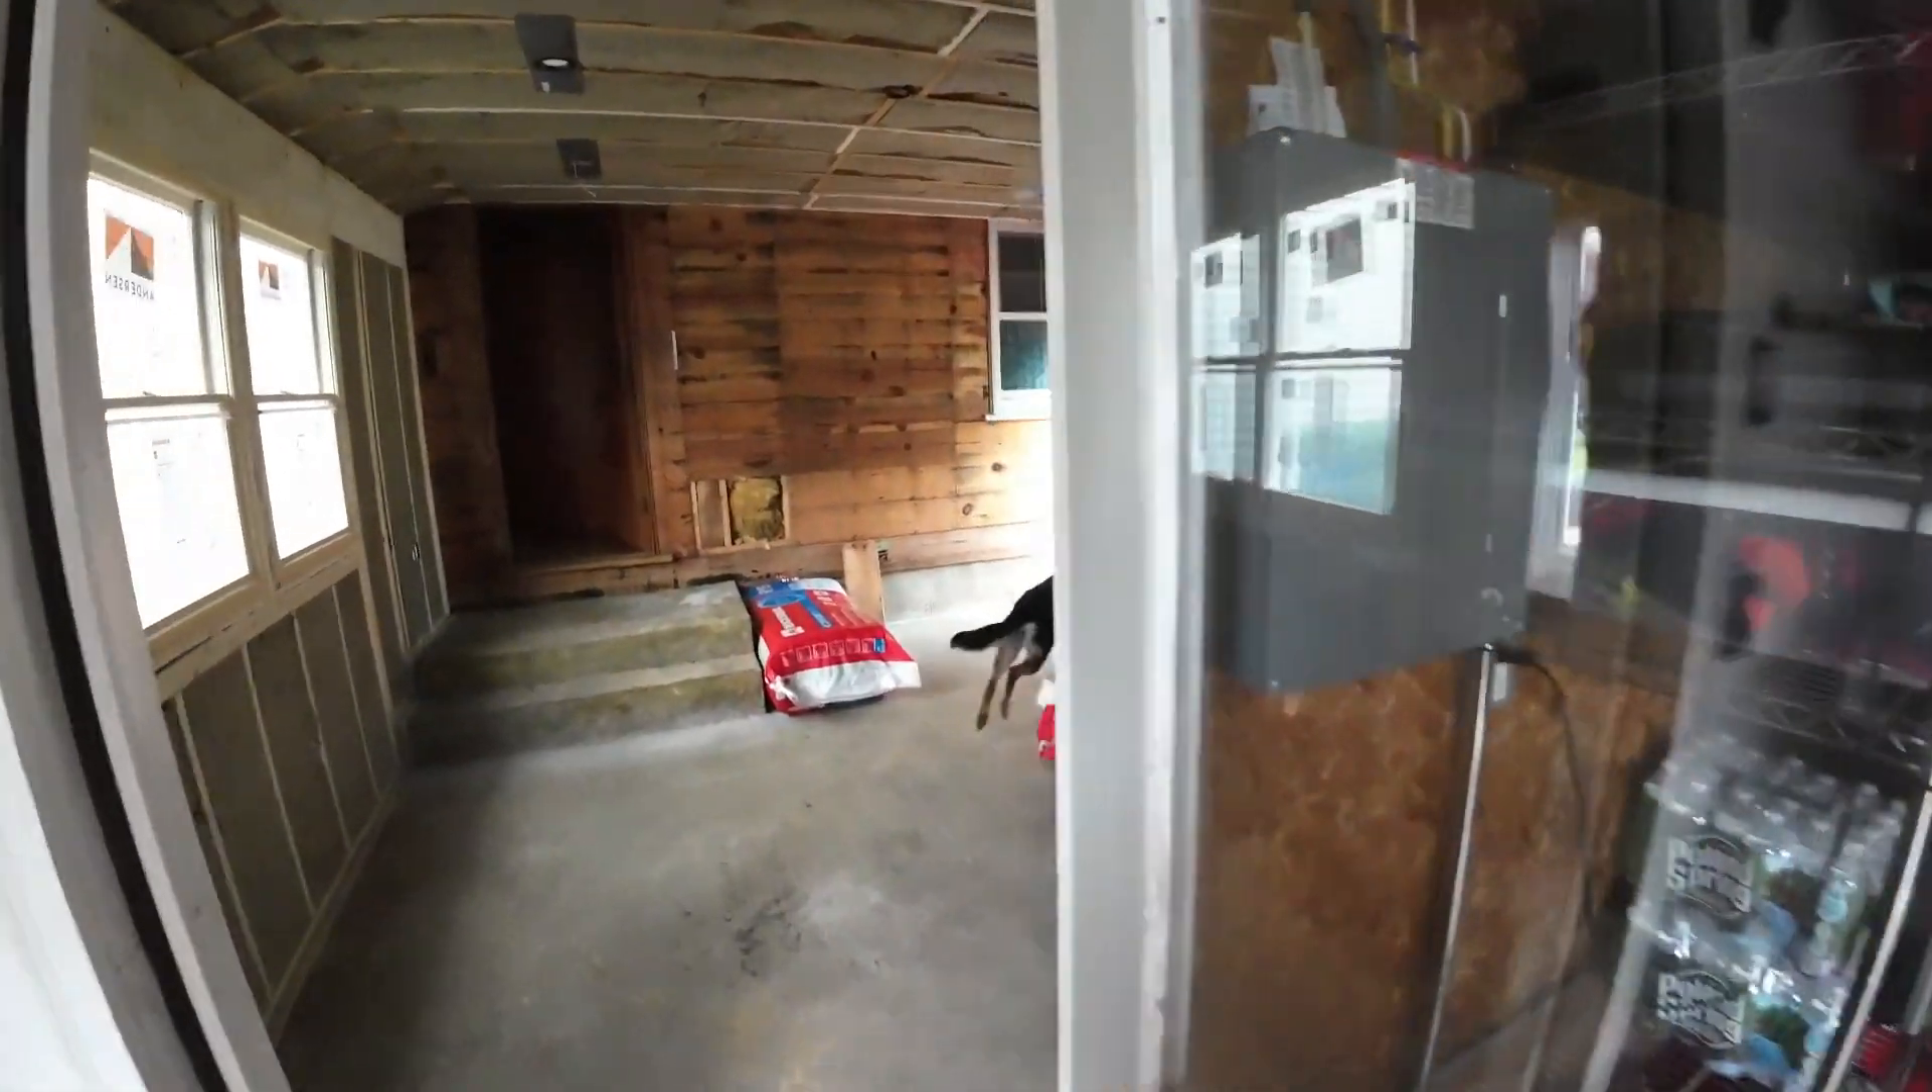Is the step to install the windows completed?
Yes.